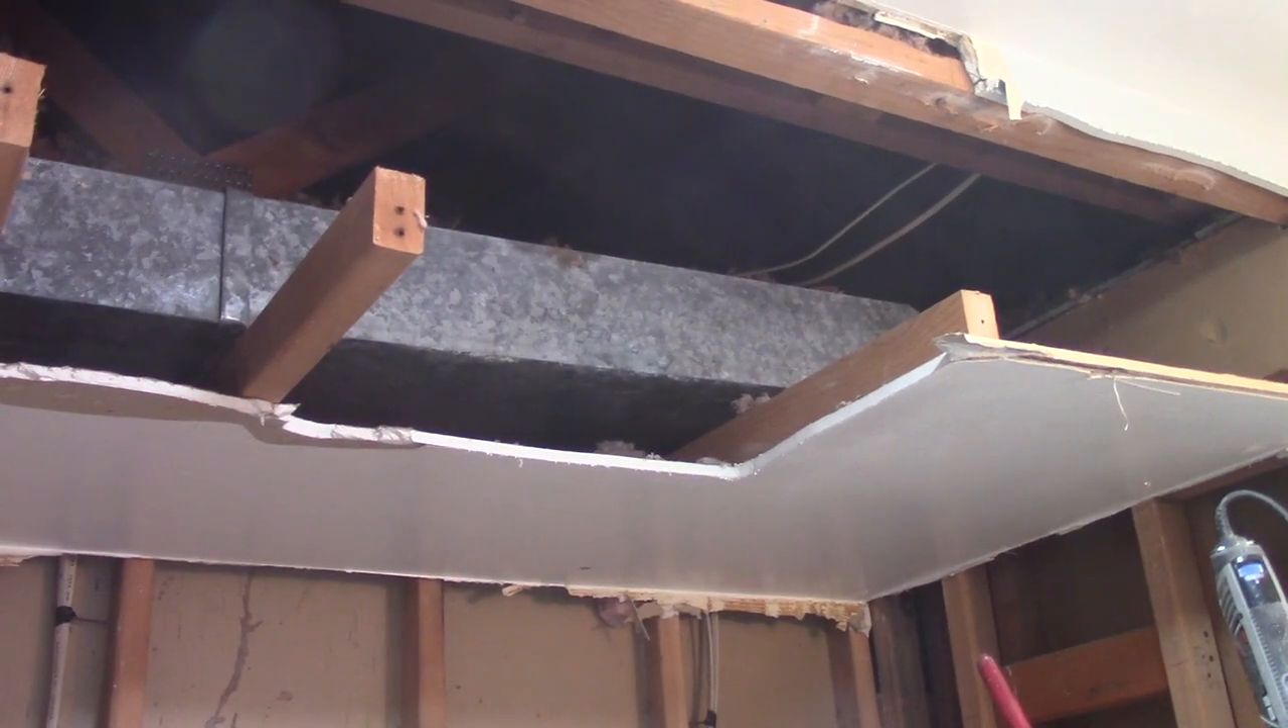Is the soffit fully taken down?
No.